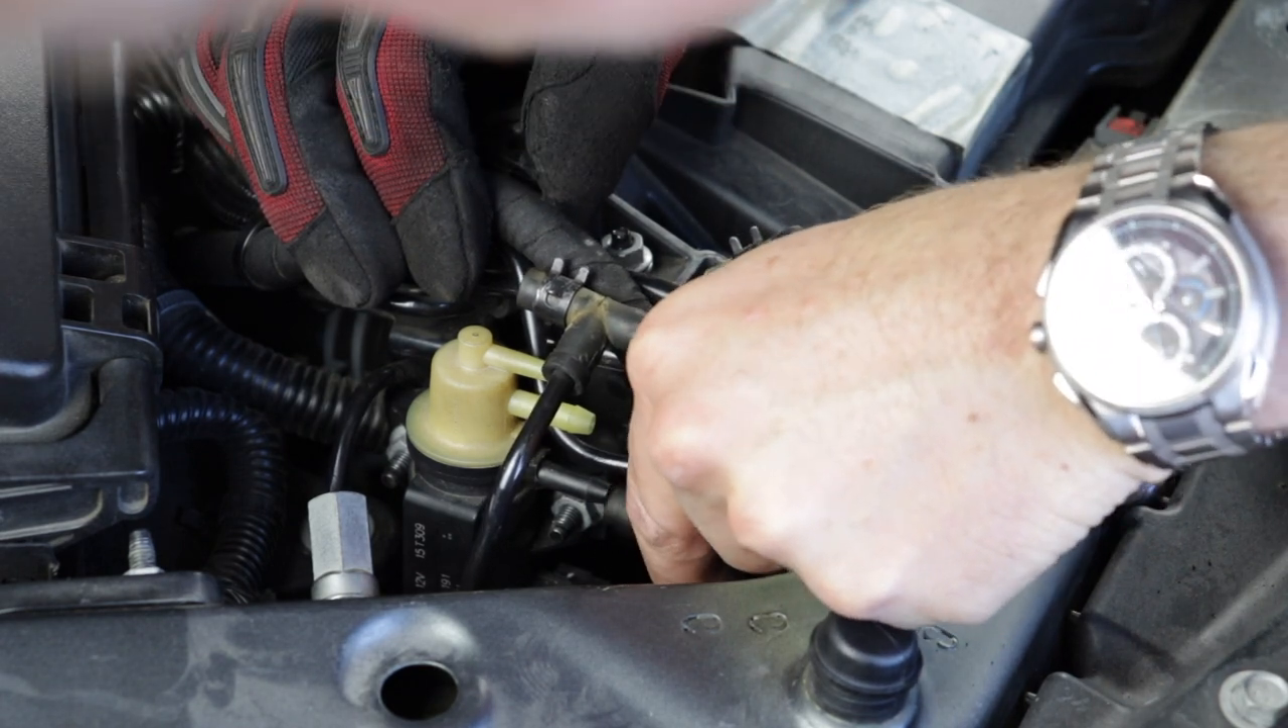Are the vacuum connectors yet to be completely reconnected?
Yes.